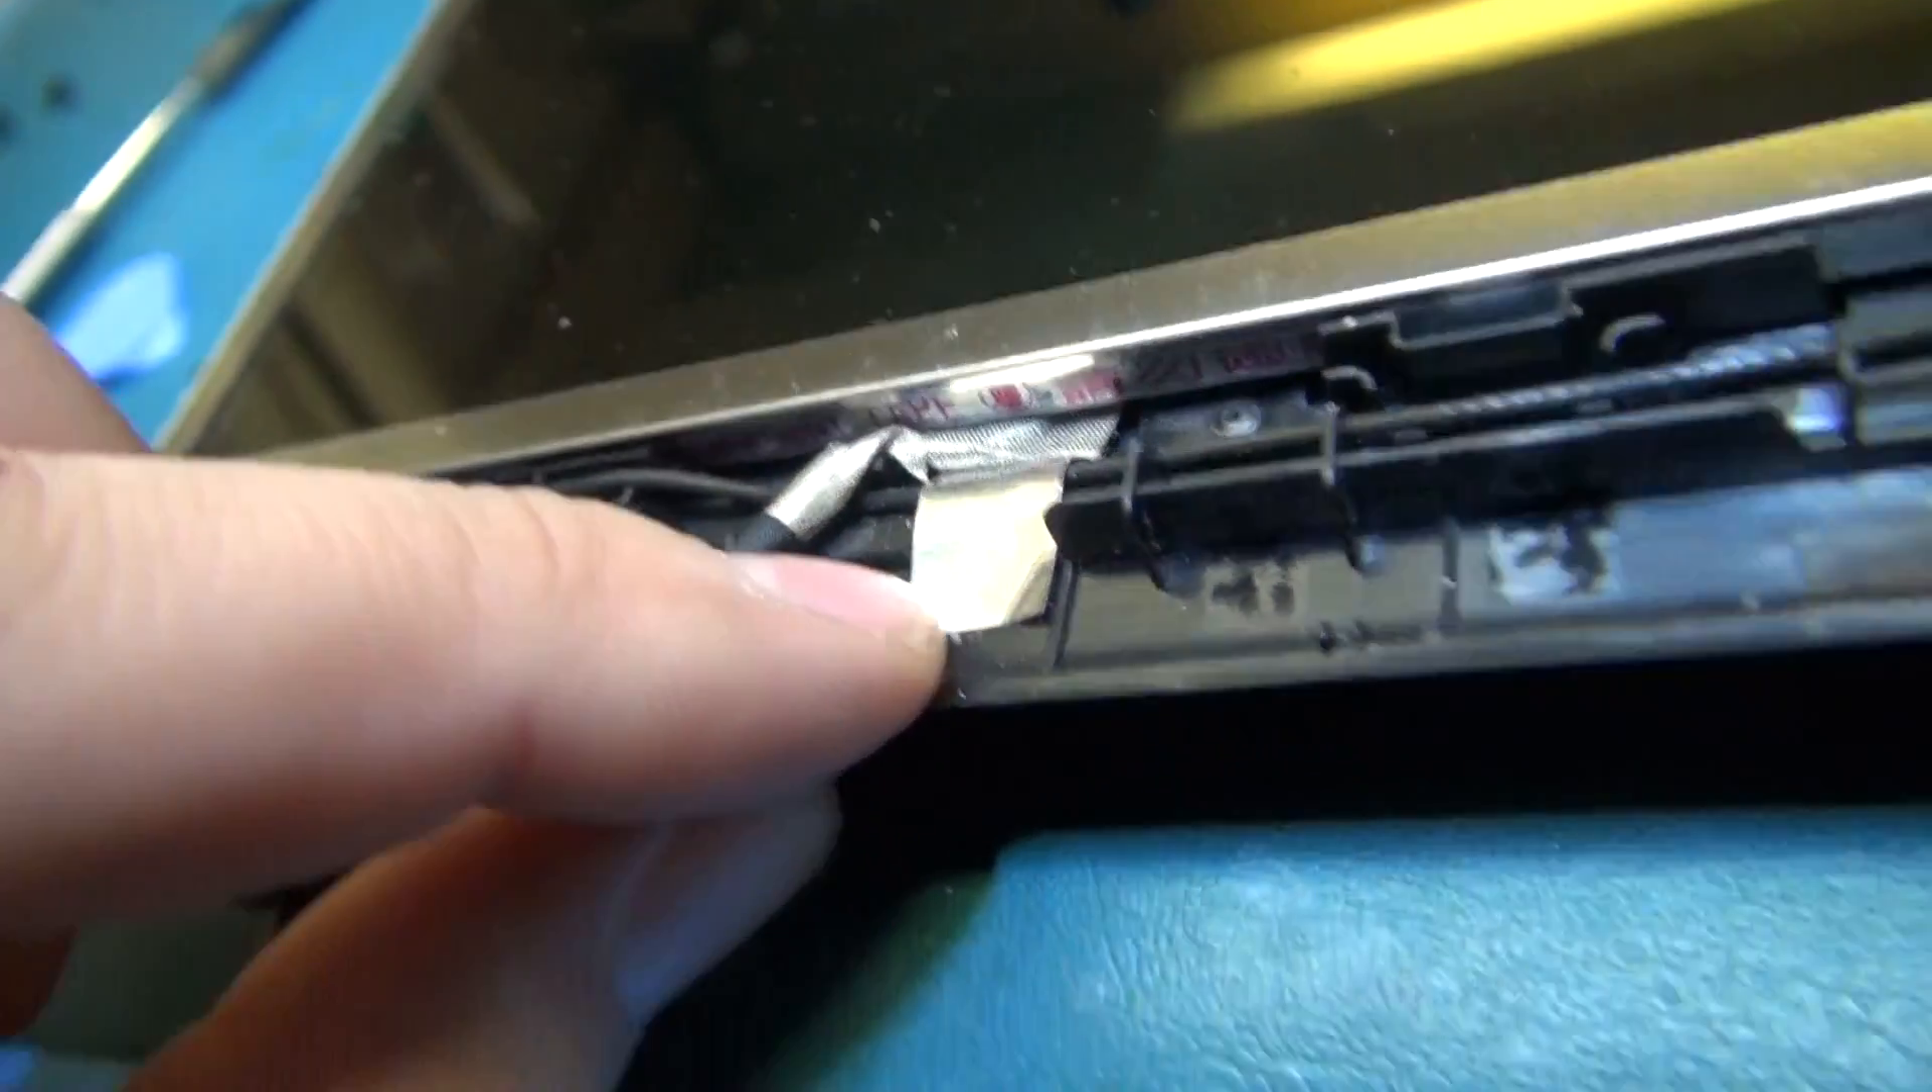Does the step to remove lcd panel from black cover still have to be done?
Yes.